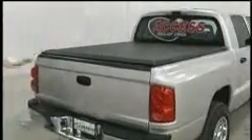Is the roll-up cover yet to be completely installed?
No.